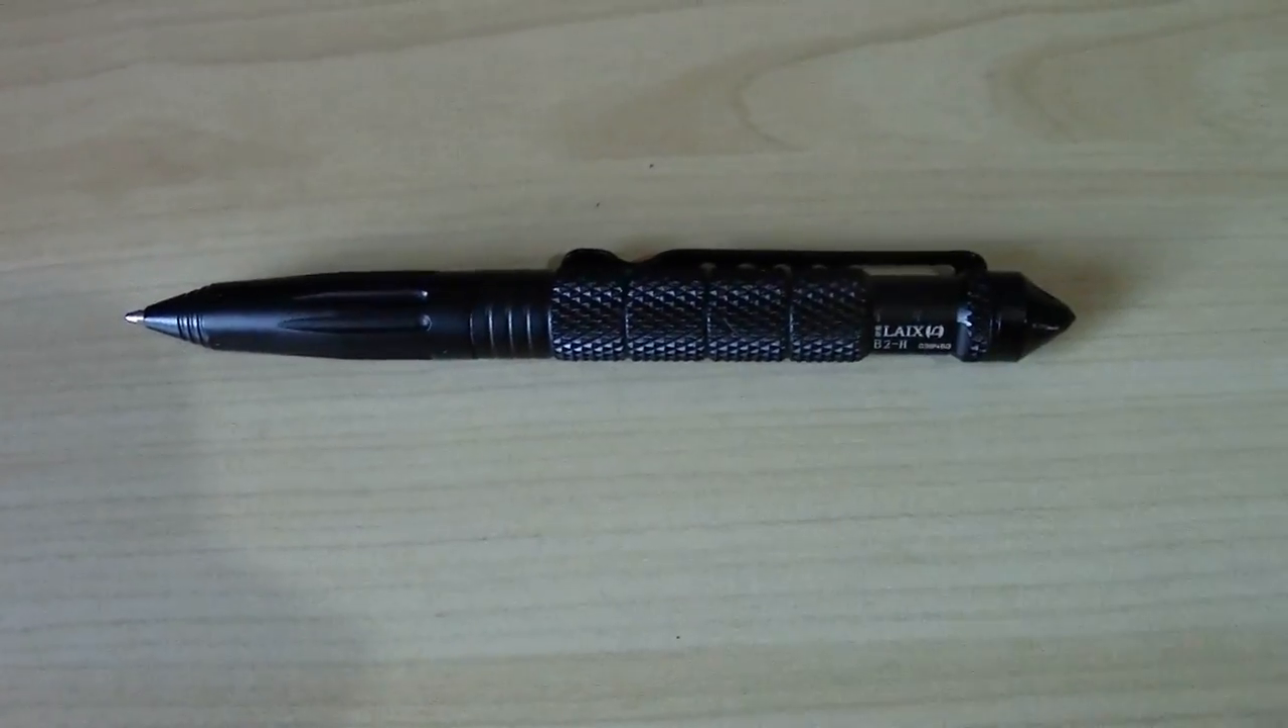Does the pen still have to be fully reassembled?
No.